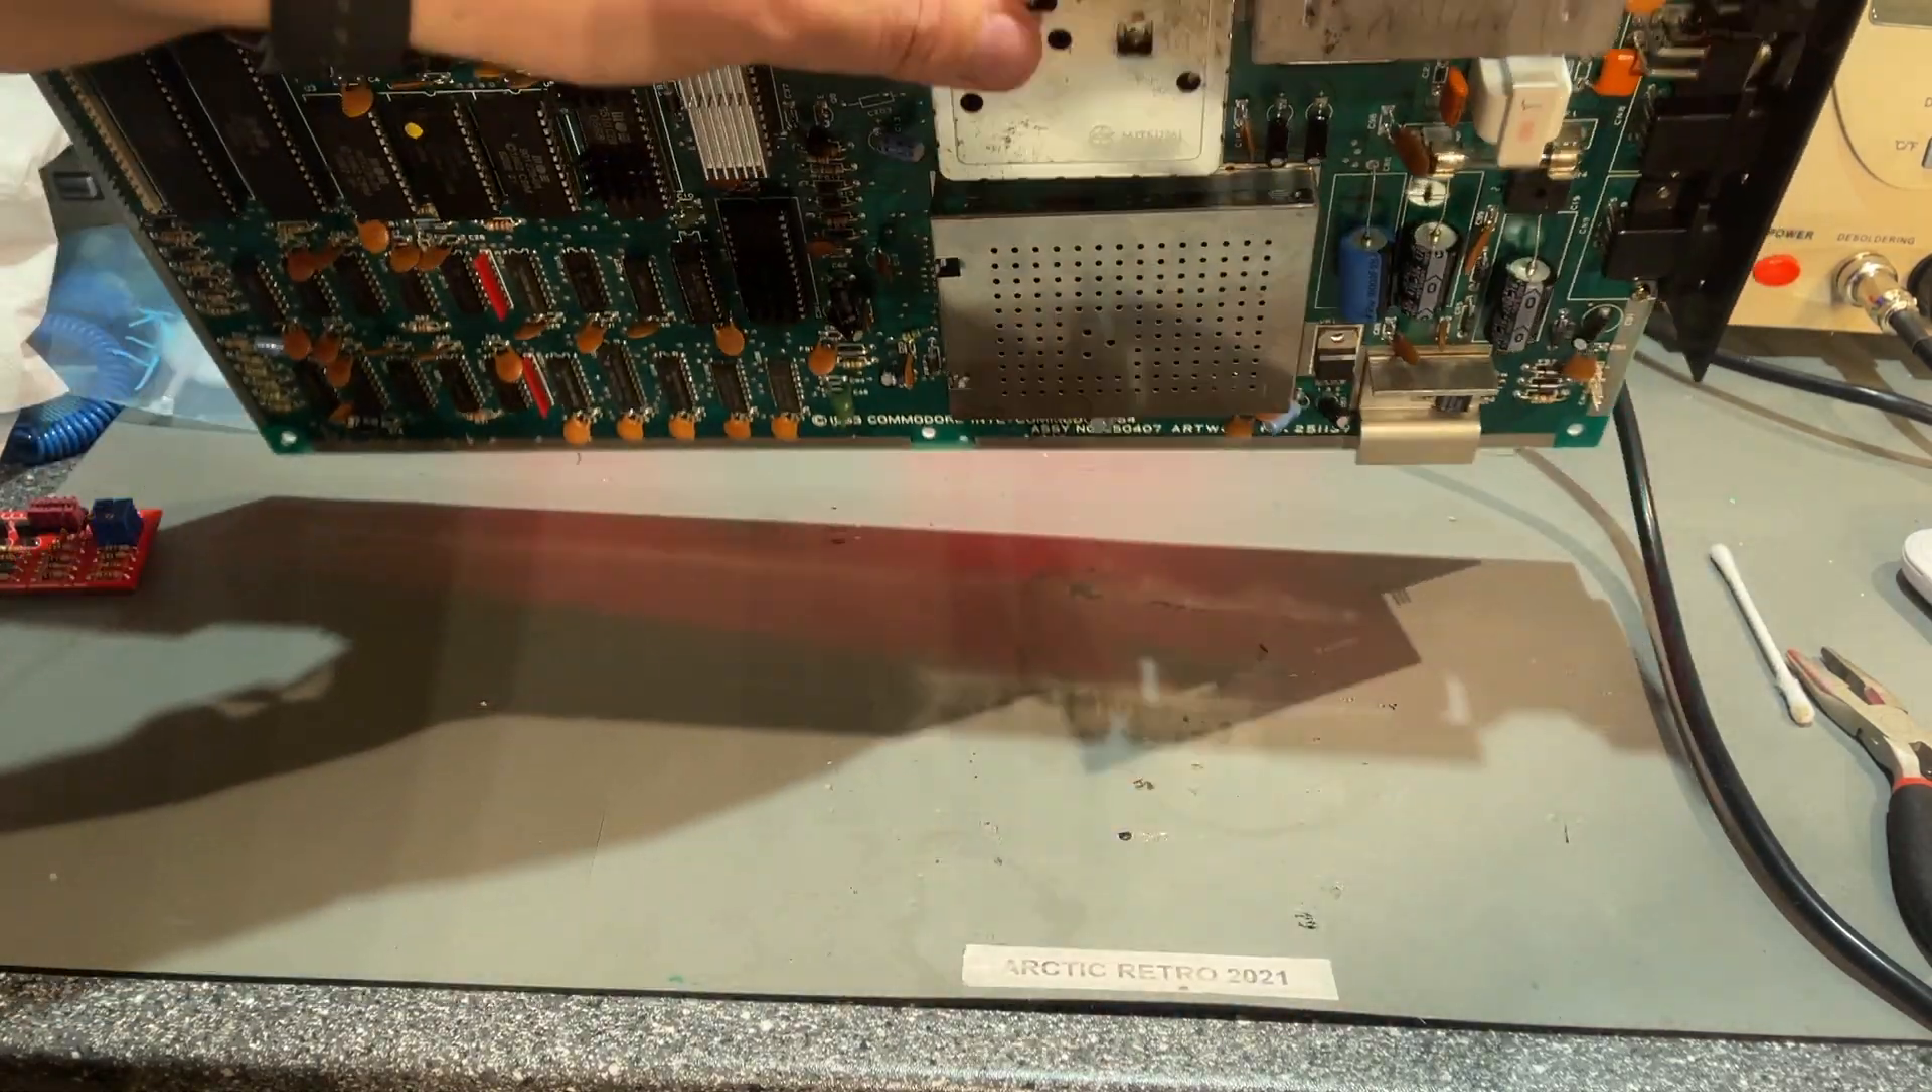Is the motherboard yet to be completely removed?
No.